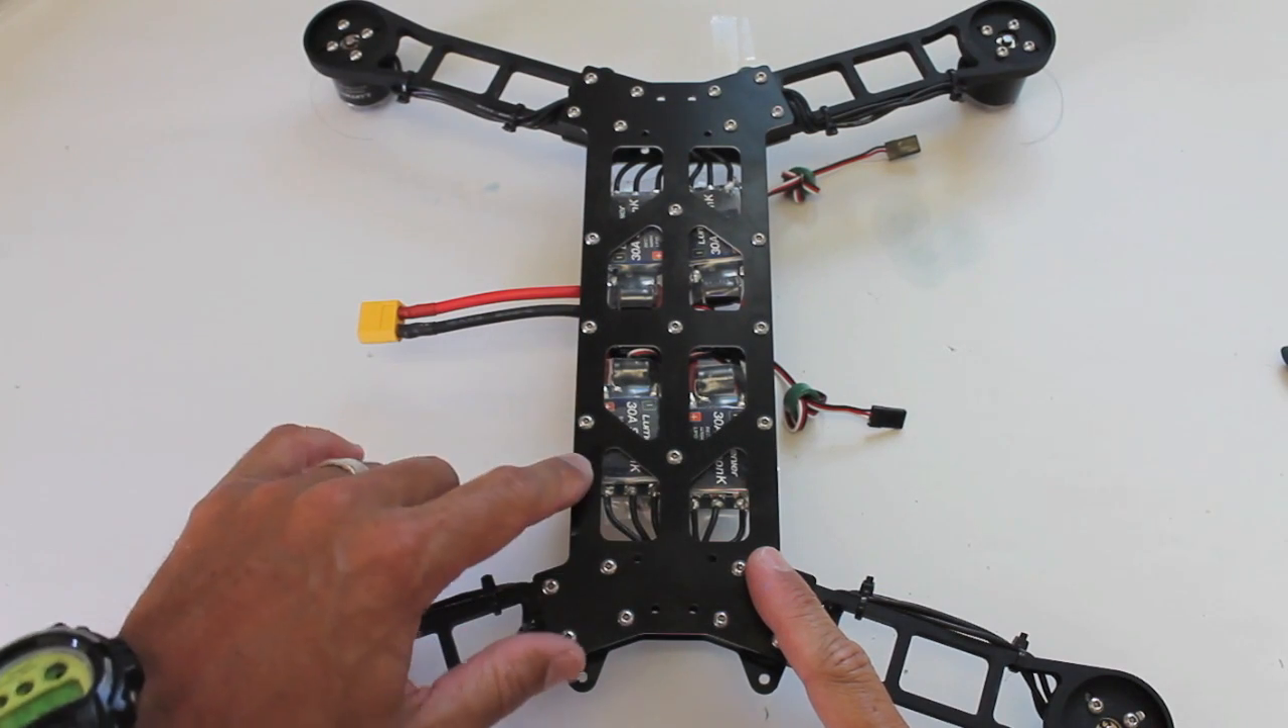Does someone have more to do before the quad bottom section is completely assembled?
No.